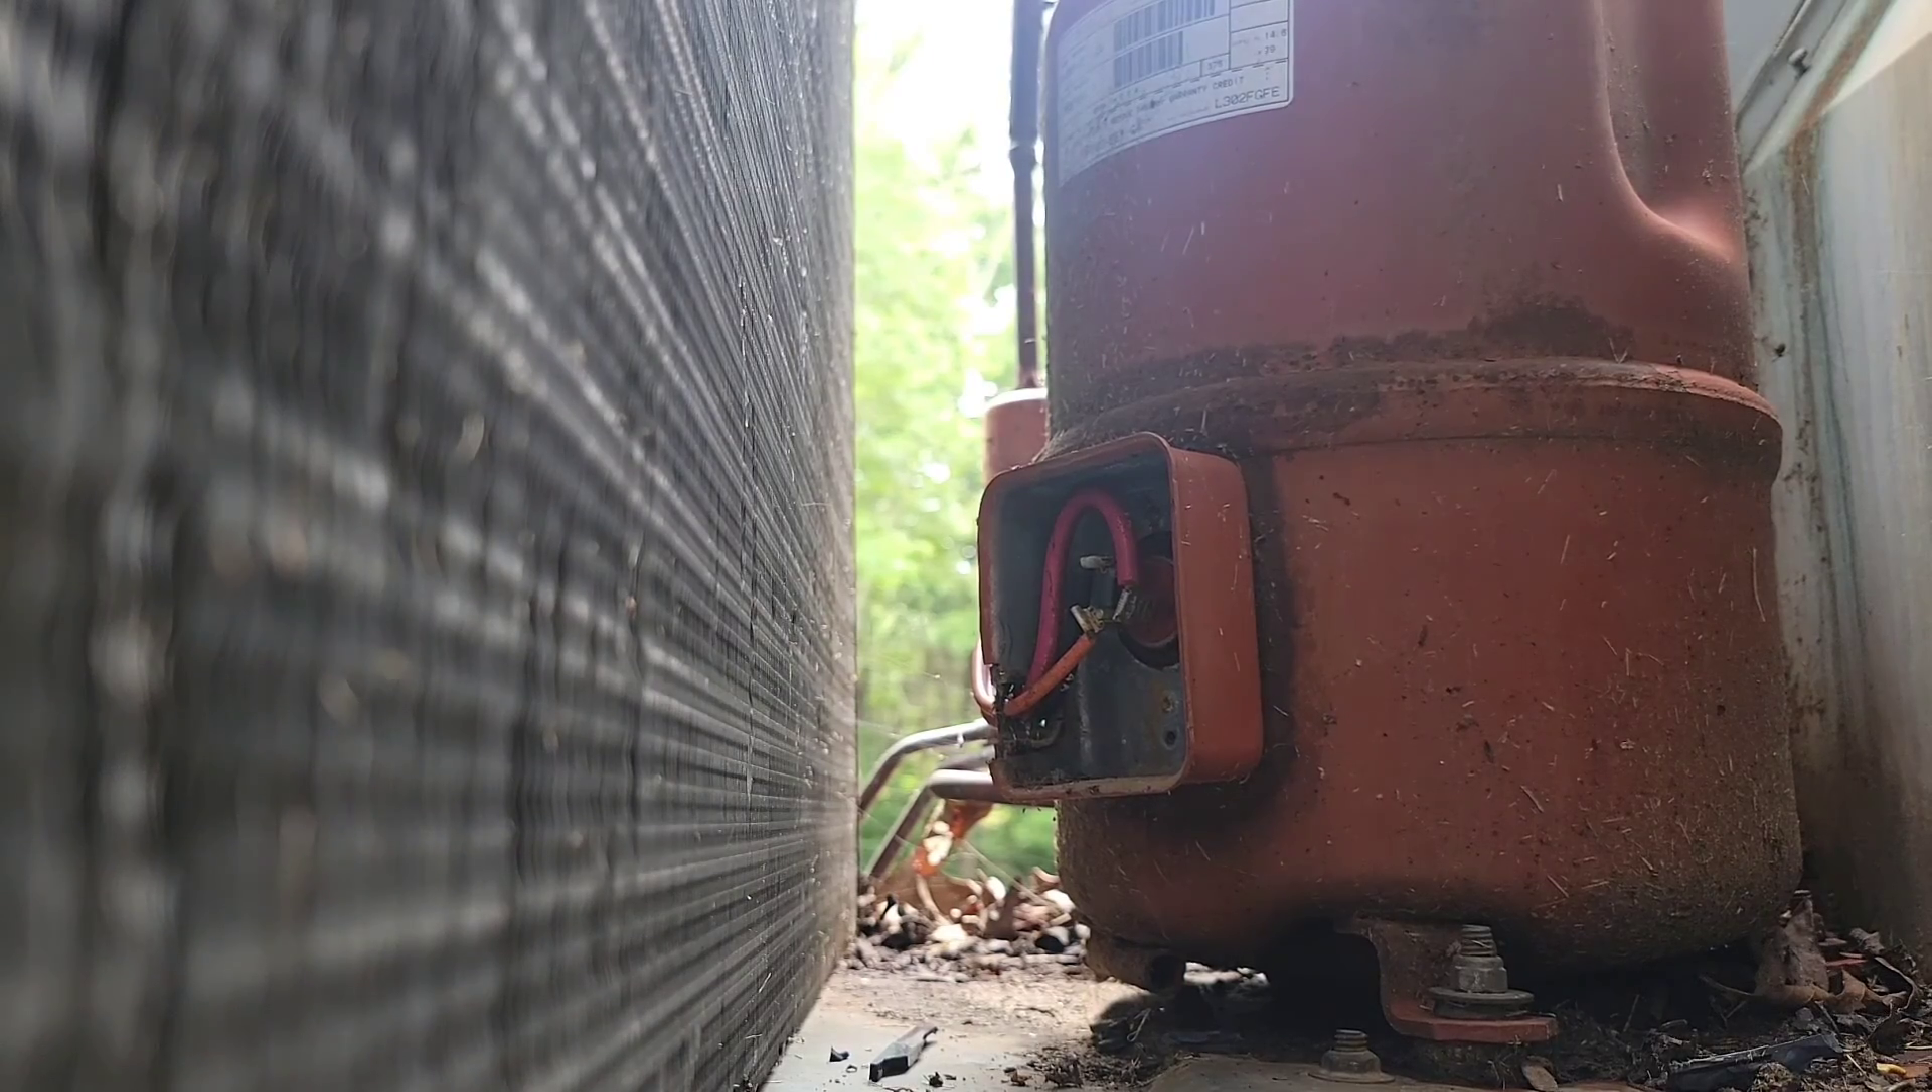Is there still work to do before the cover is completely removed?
No.